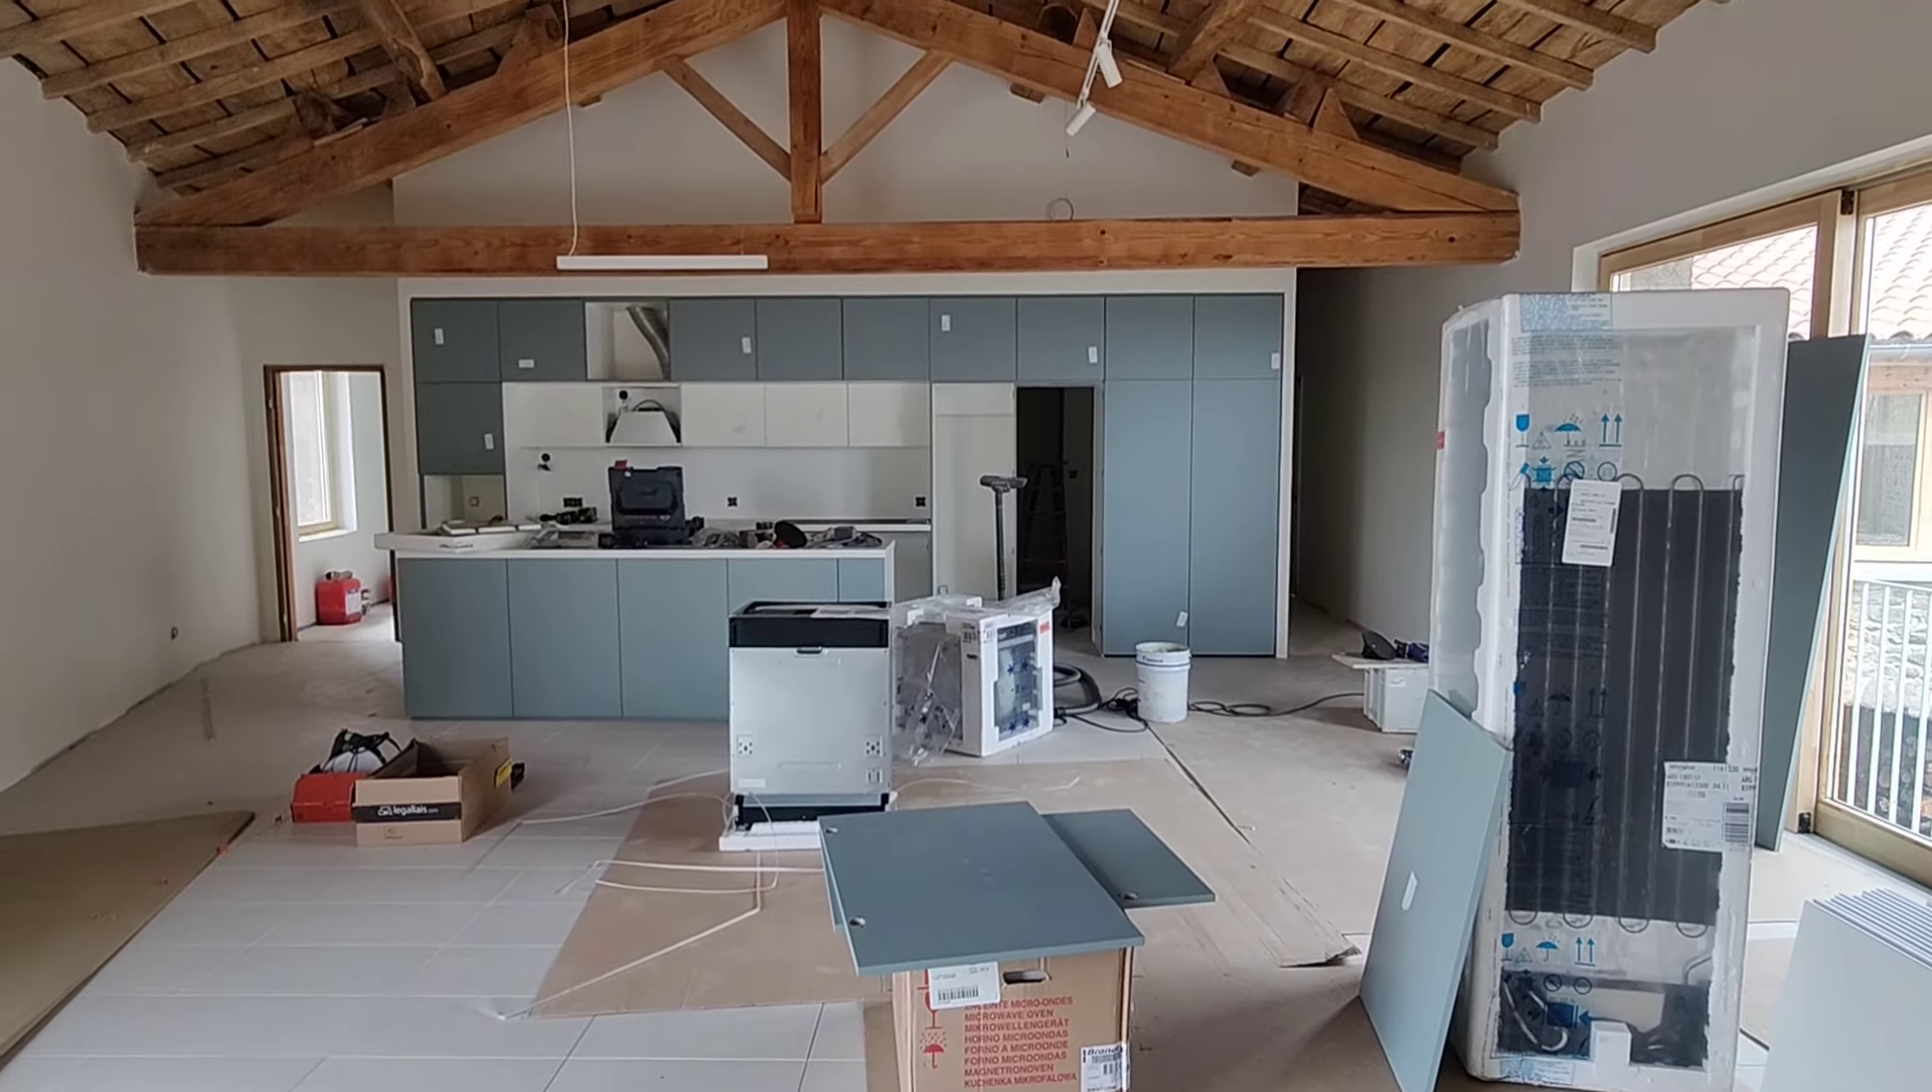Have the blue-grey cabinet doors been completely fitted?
No.